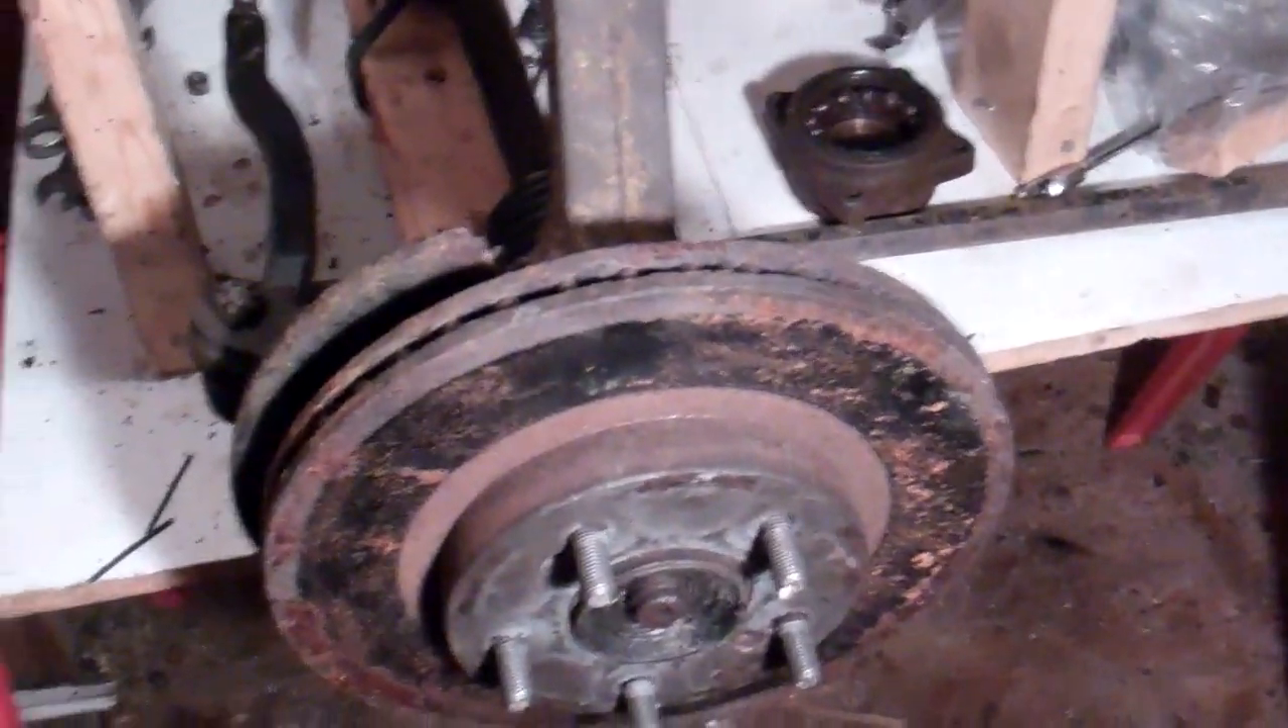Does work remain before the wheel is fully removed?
No.